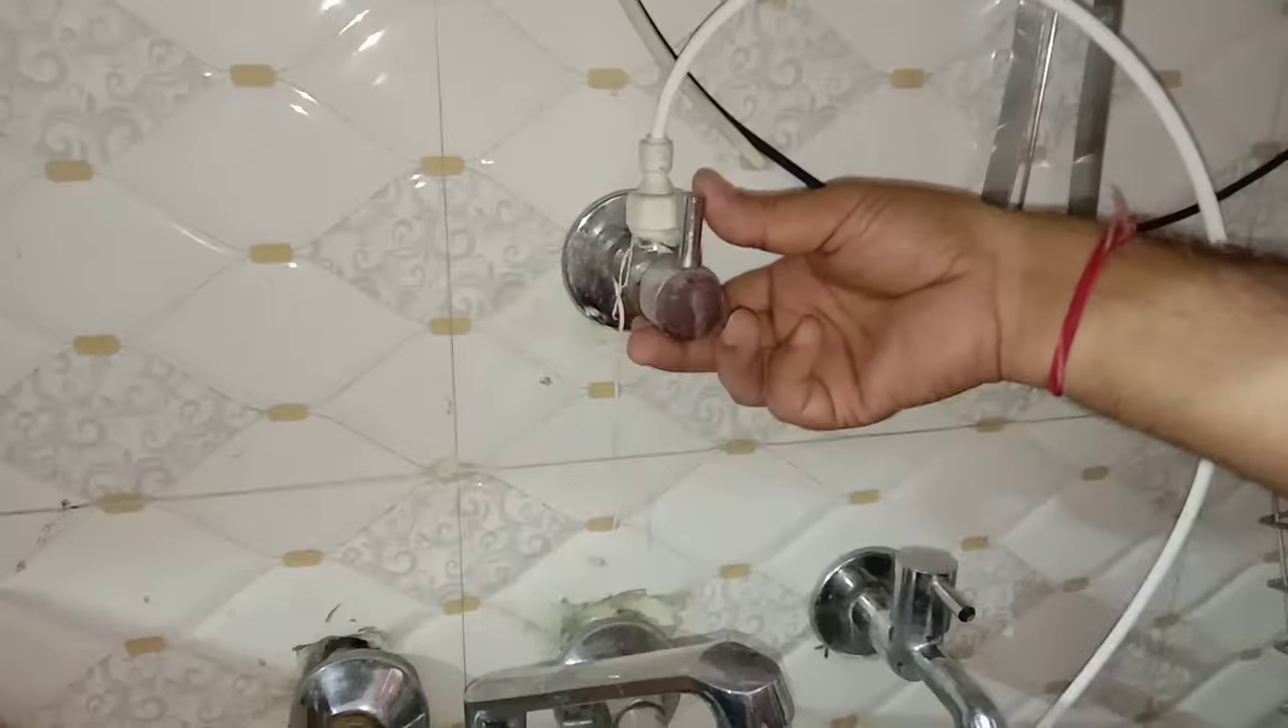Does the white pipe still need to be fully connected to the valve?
No.